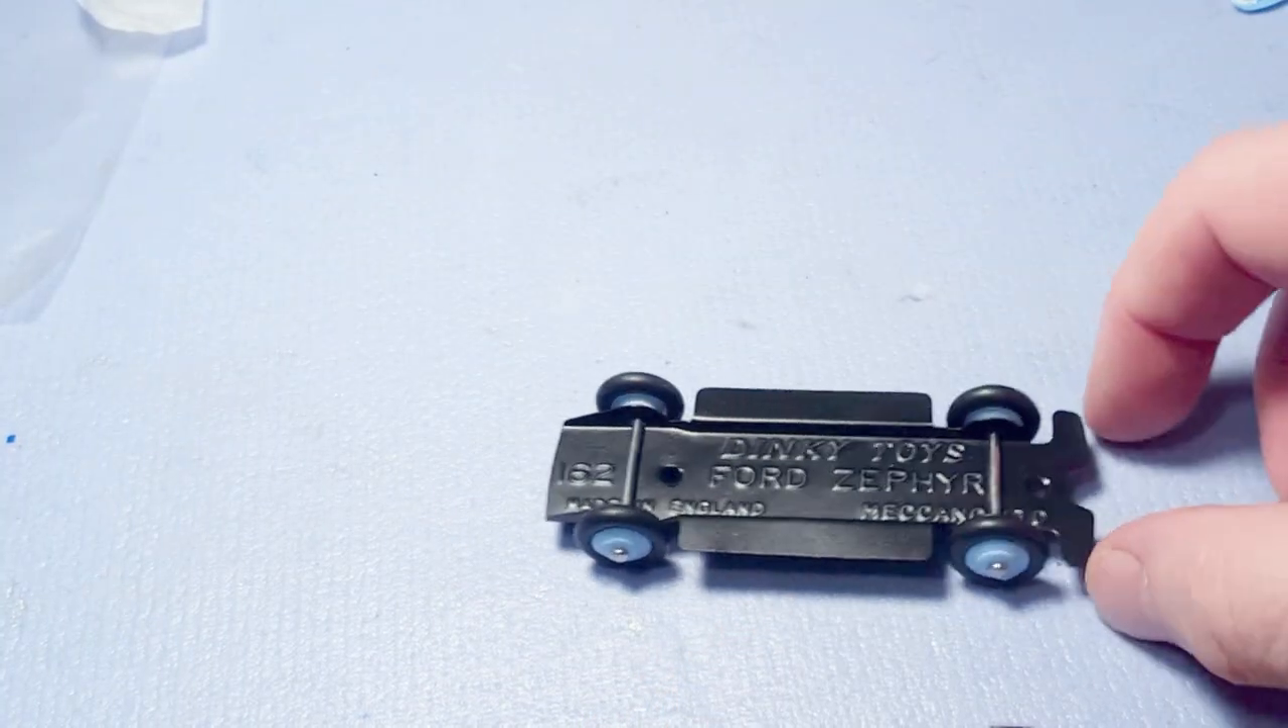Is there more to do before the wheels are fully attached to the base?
No.